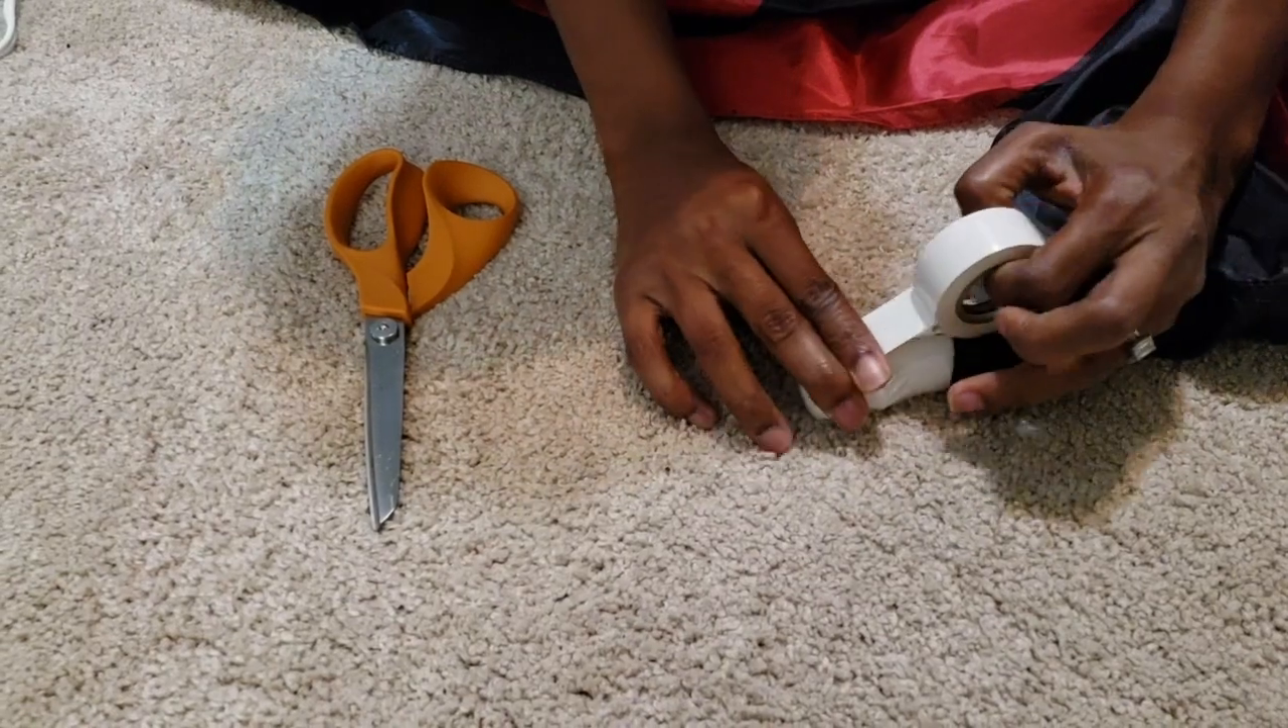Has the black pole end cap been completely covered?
No.